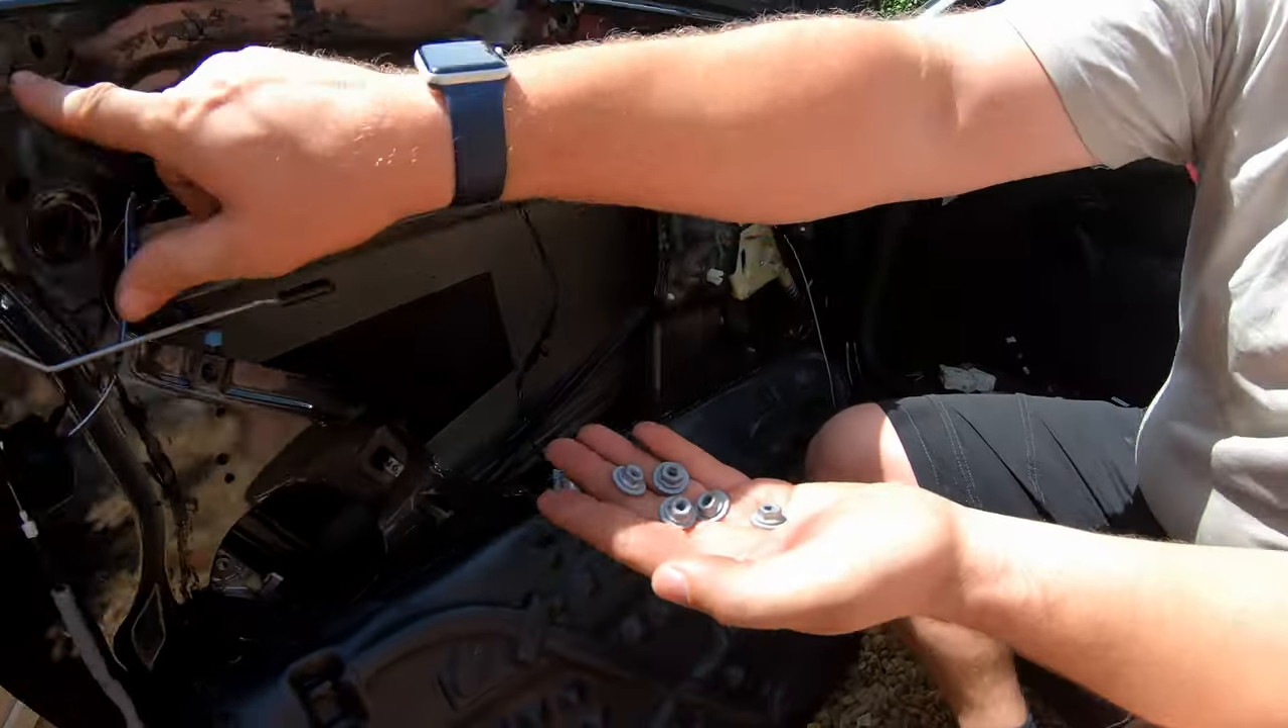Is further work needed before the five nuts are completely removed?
No.